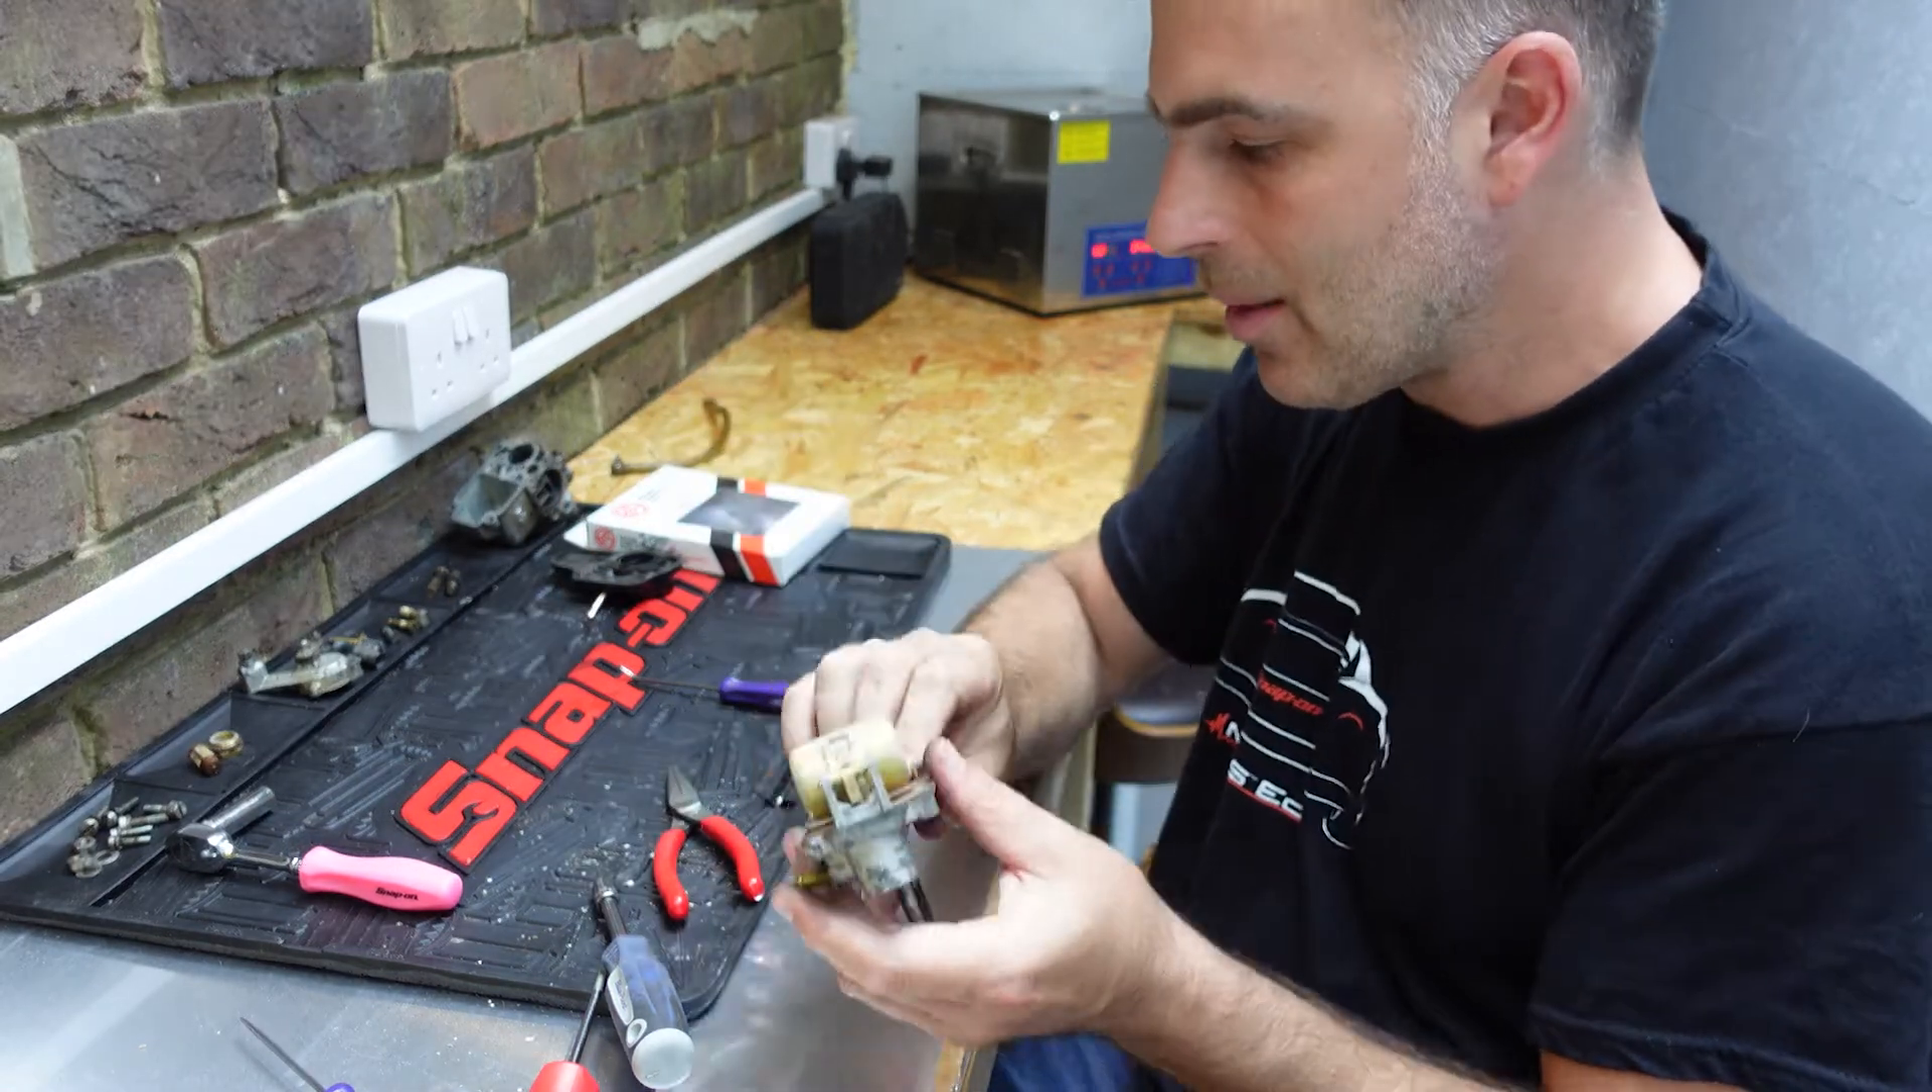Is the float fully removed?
No.